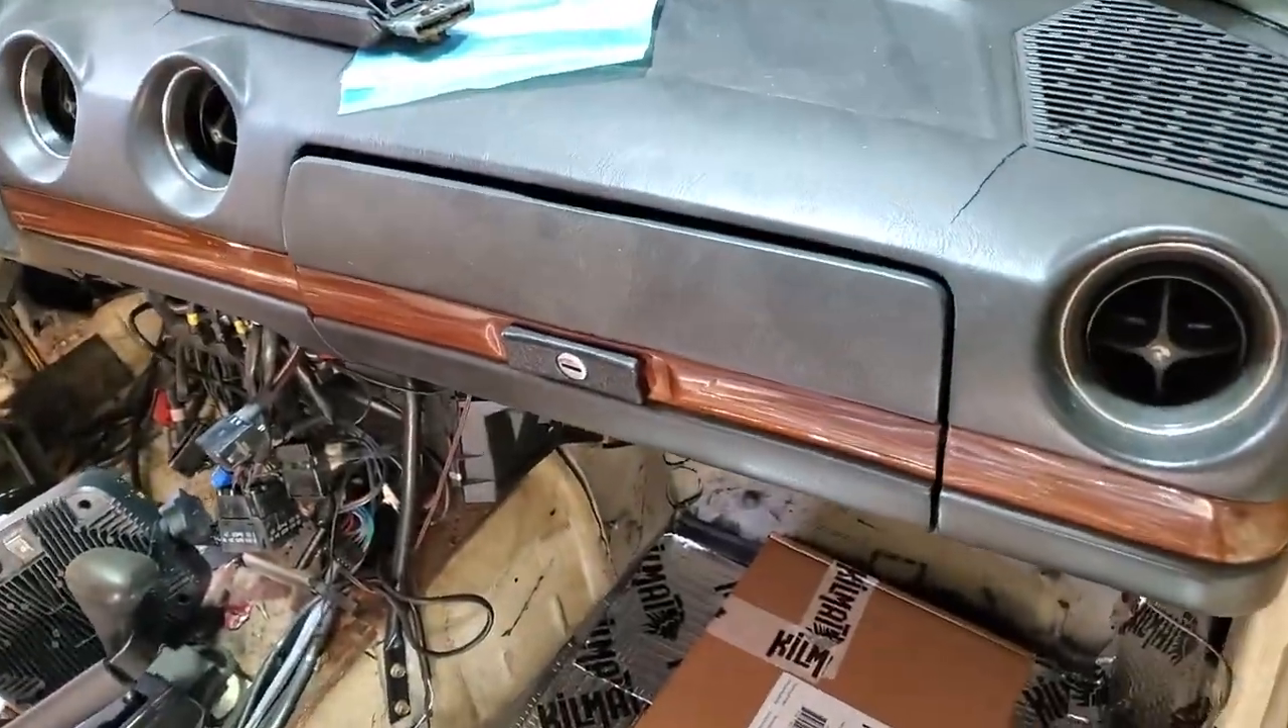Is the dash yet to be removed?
Yes.